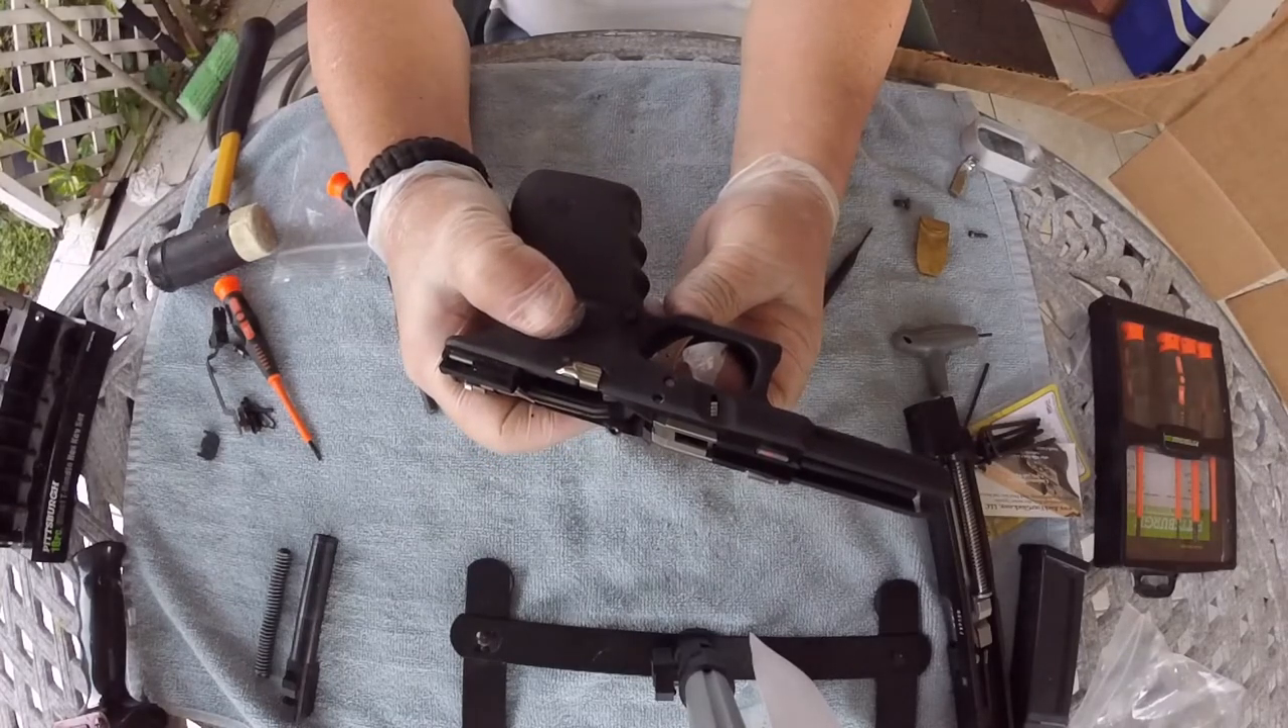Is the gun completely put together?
No.